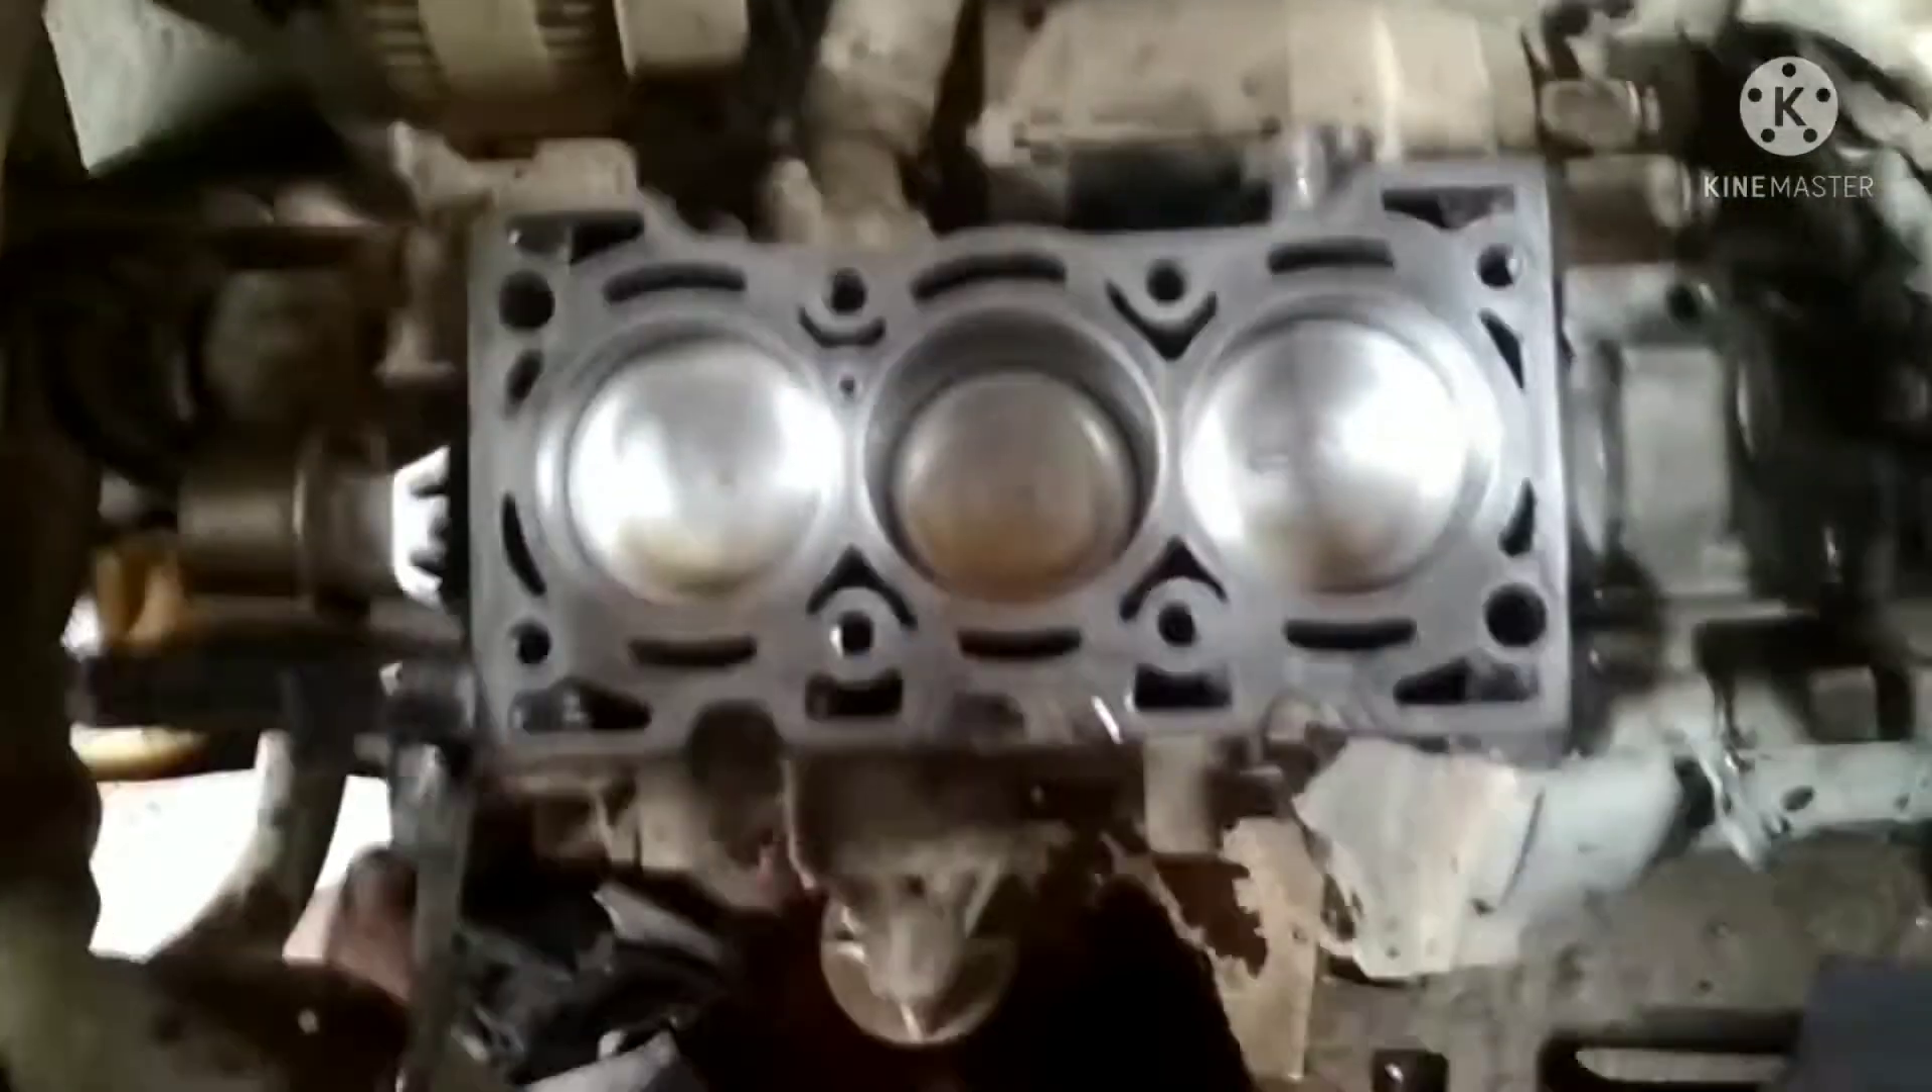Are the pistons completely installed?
Yes.